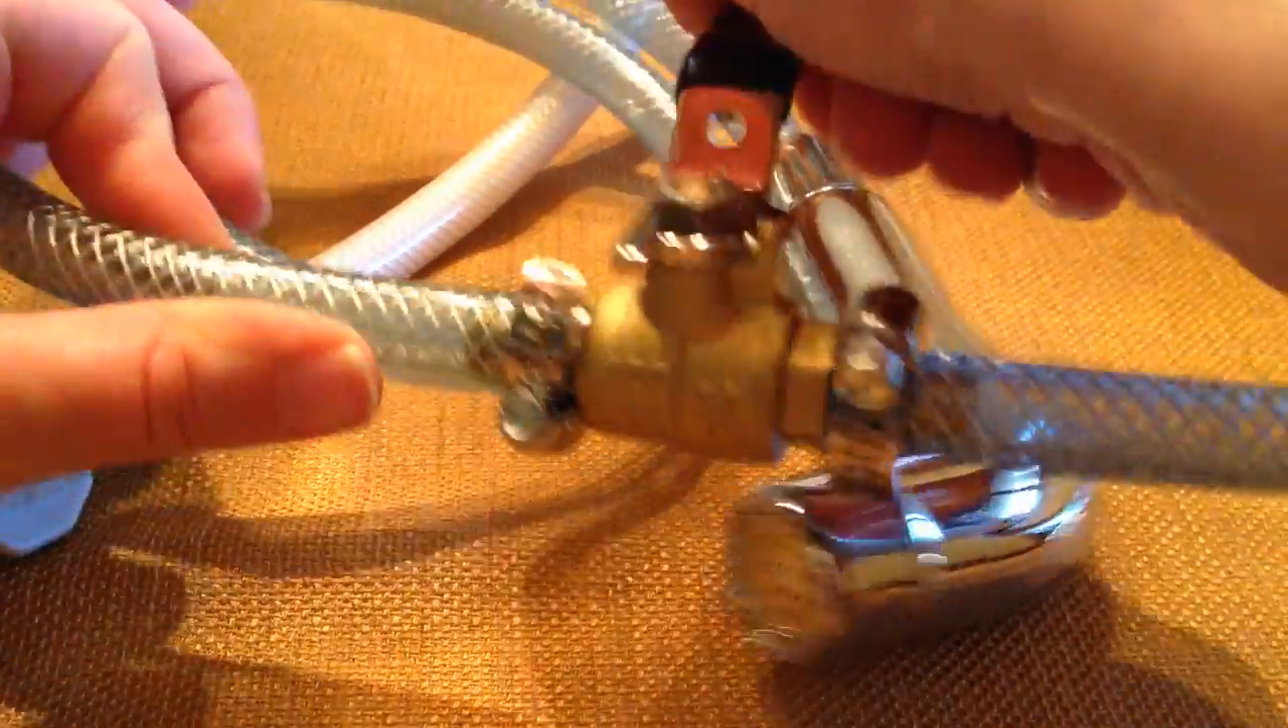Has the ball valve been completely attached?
Yes.